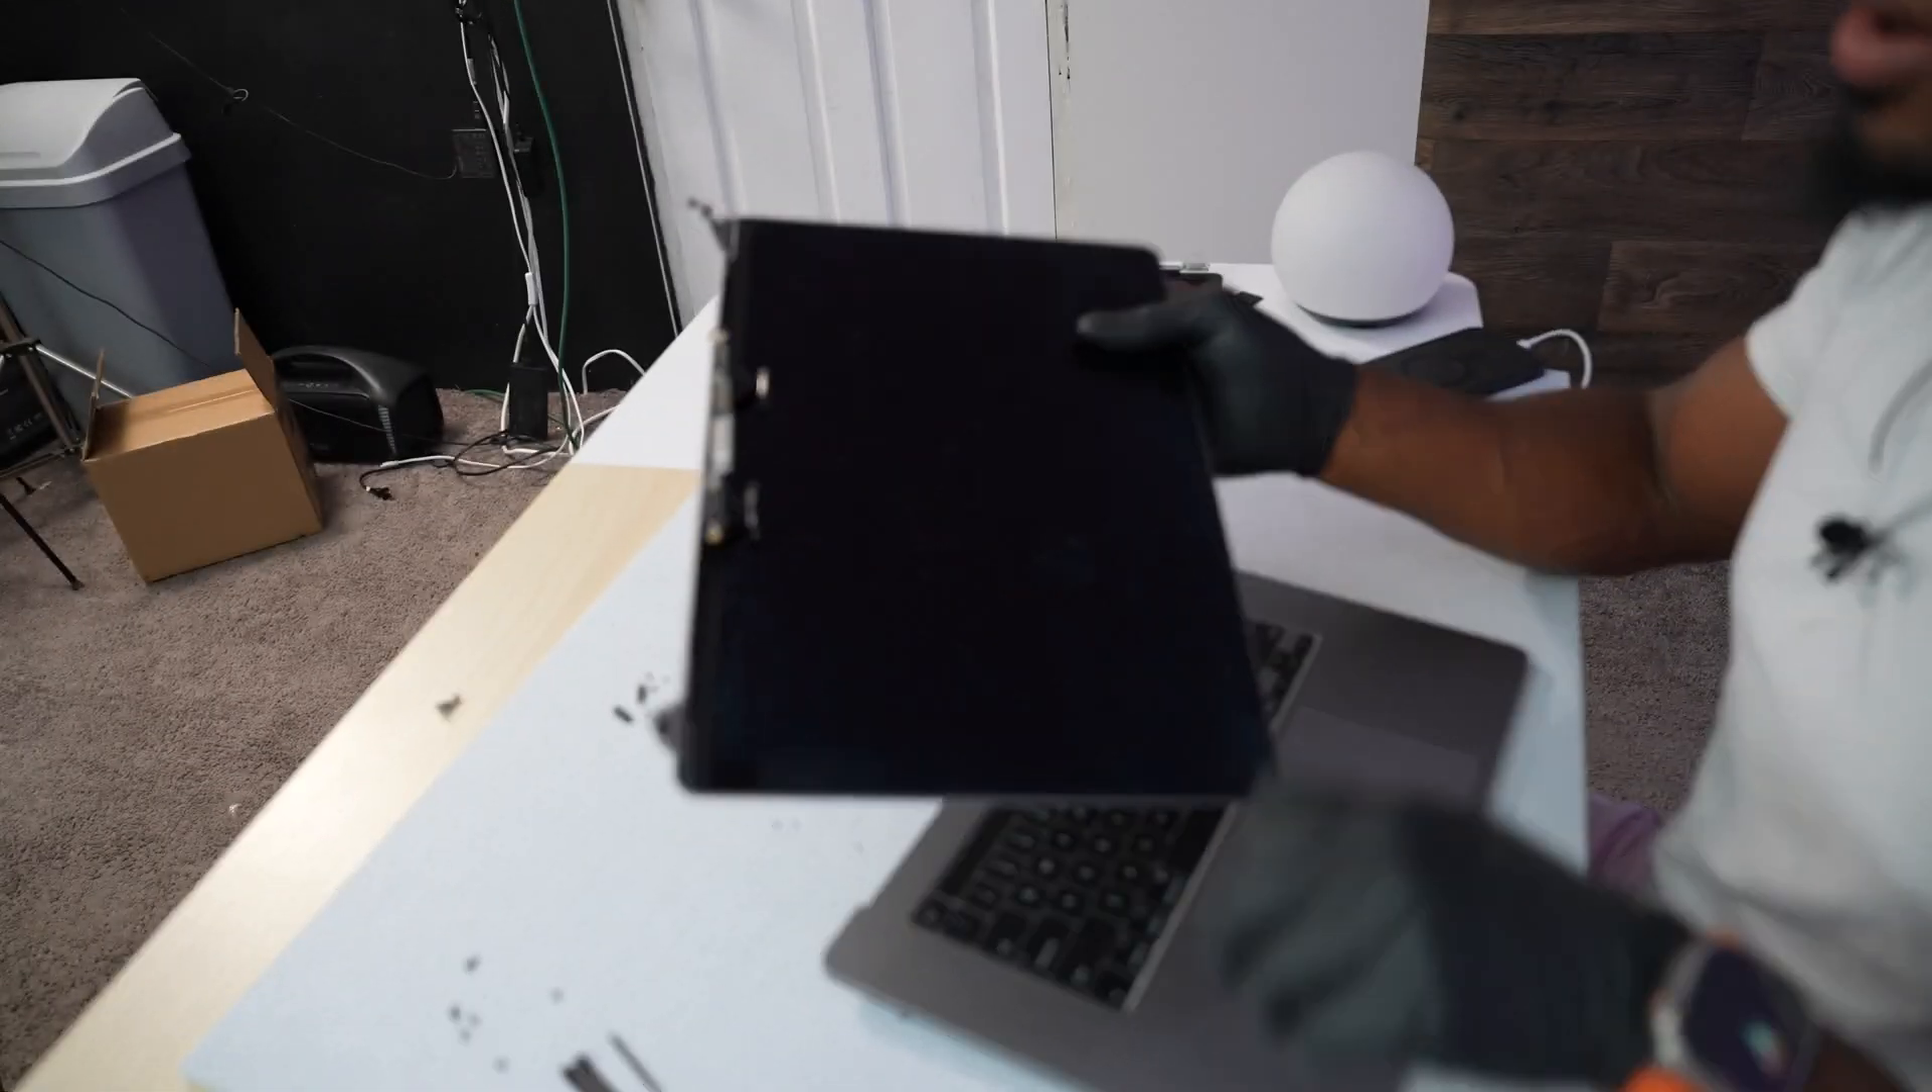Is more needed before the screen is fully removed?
No.